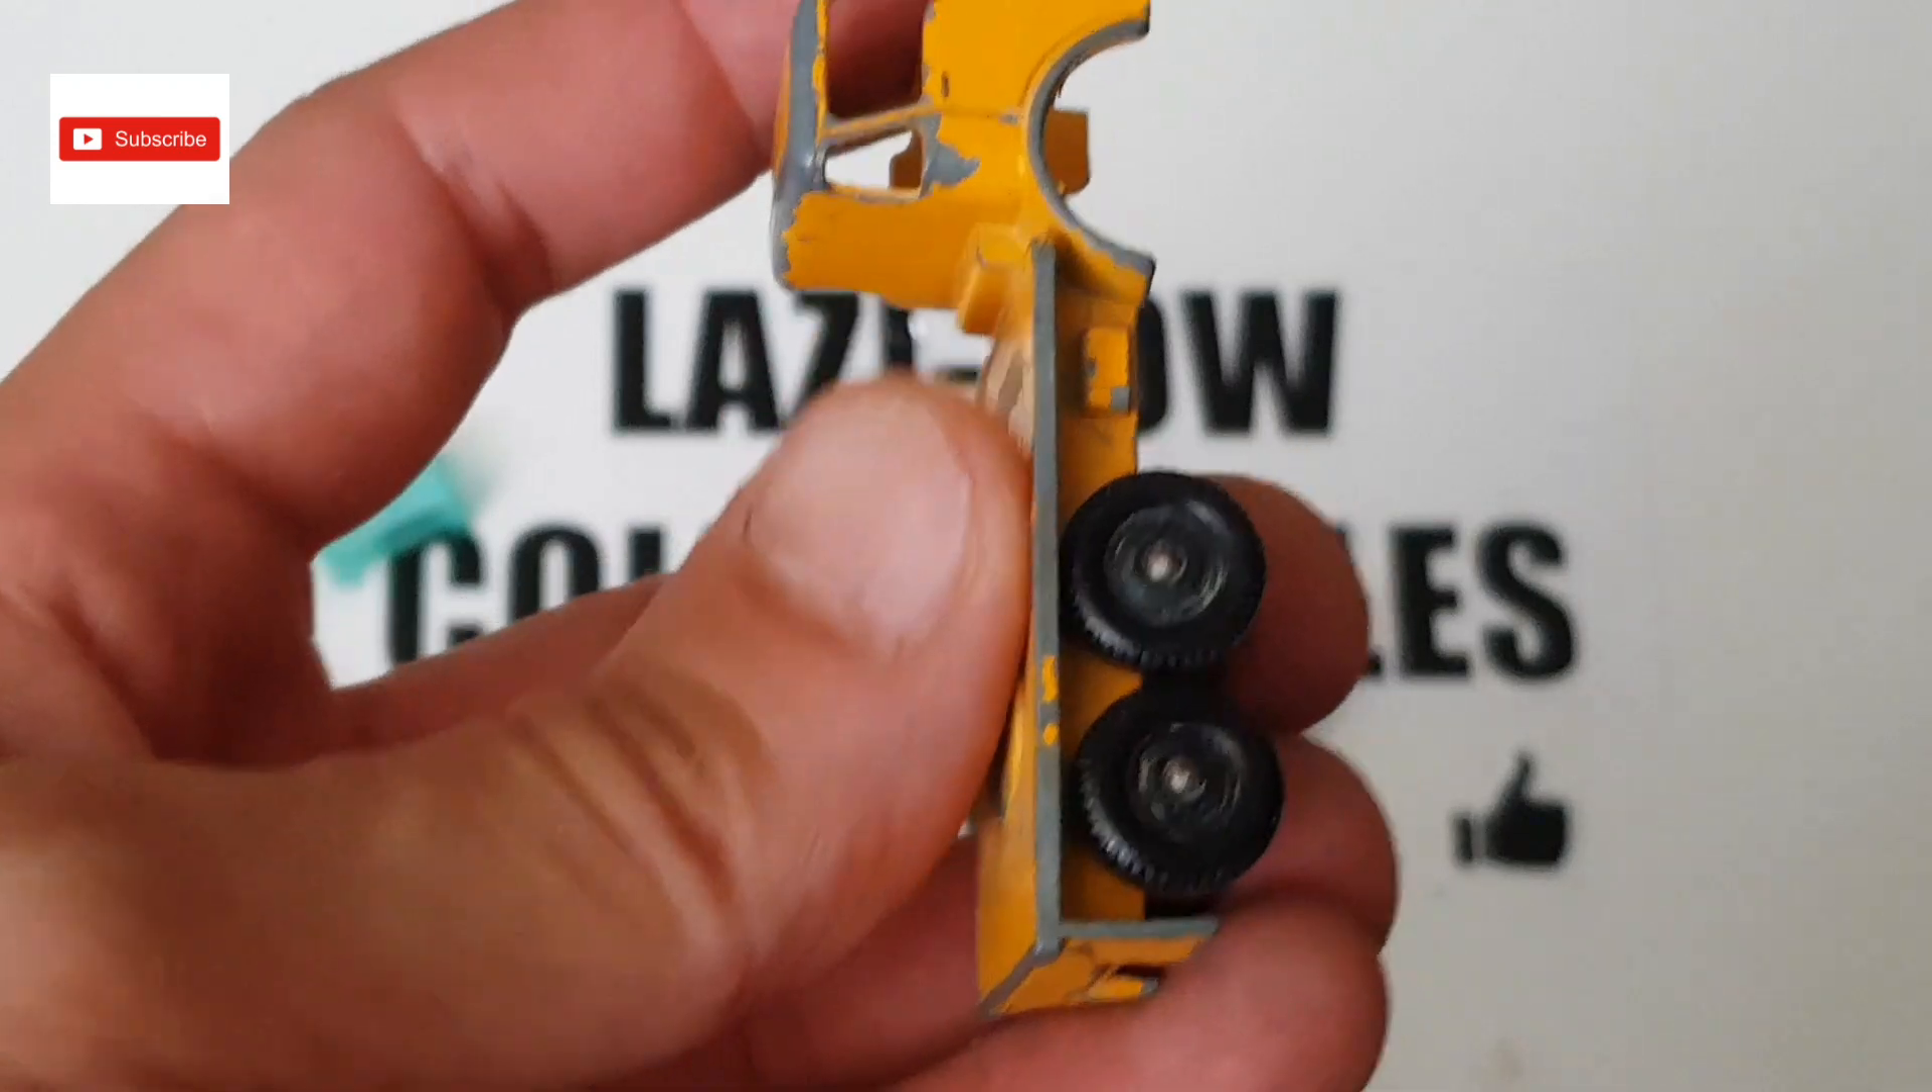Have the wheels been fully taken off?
No.